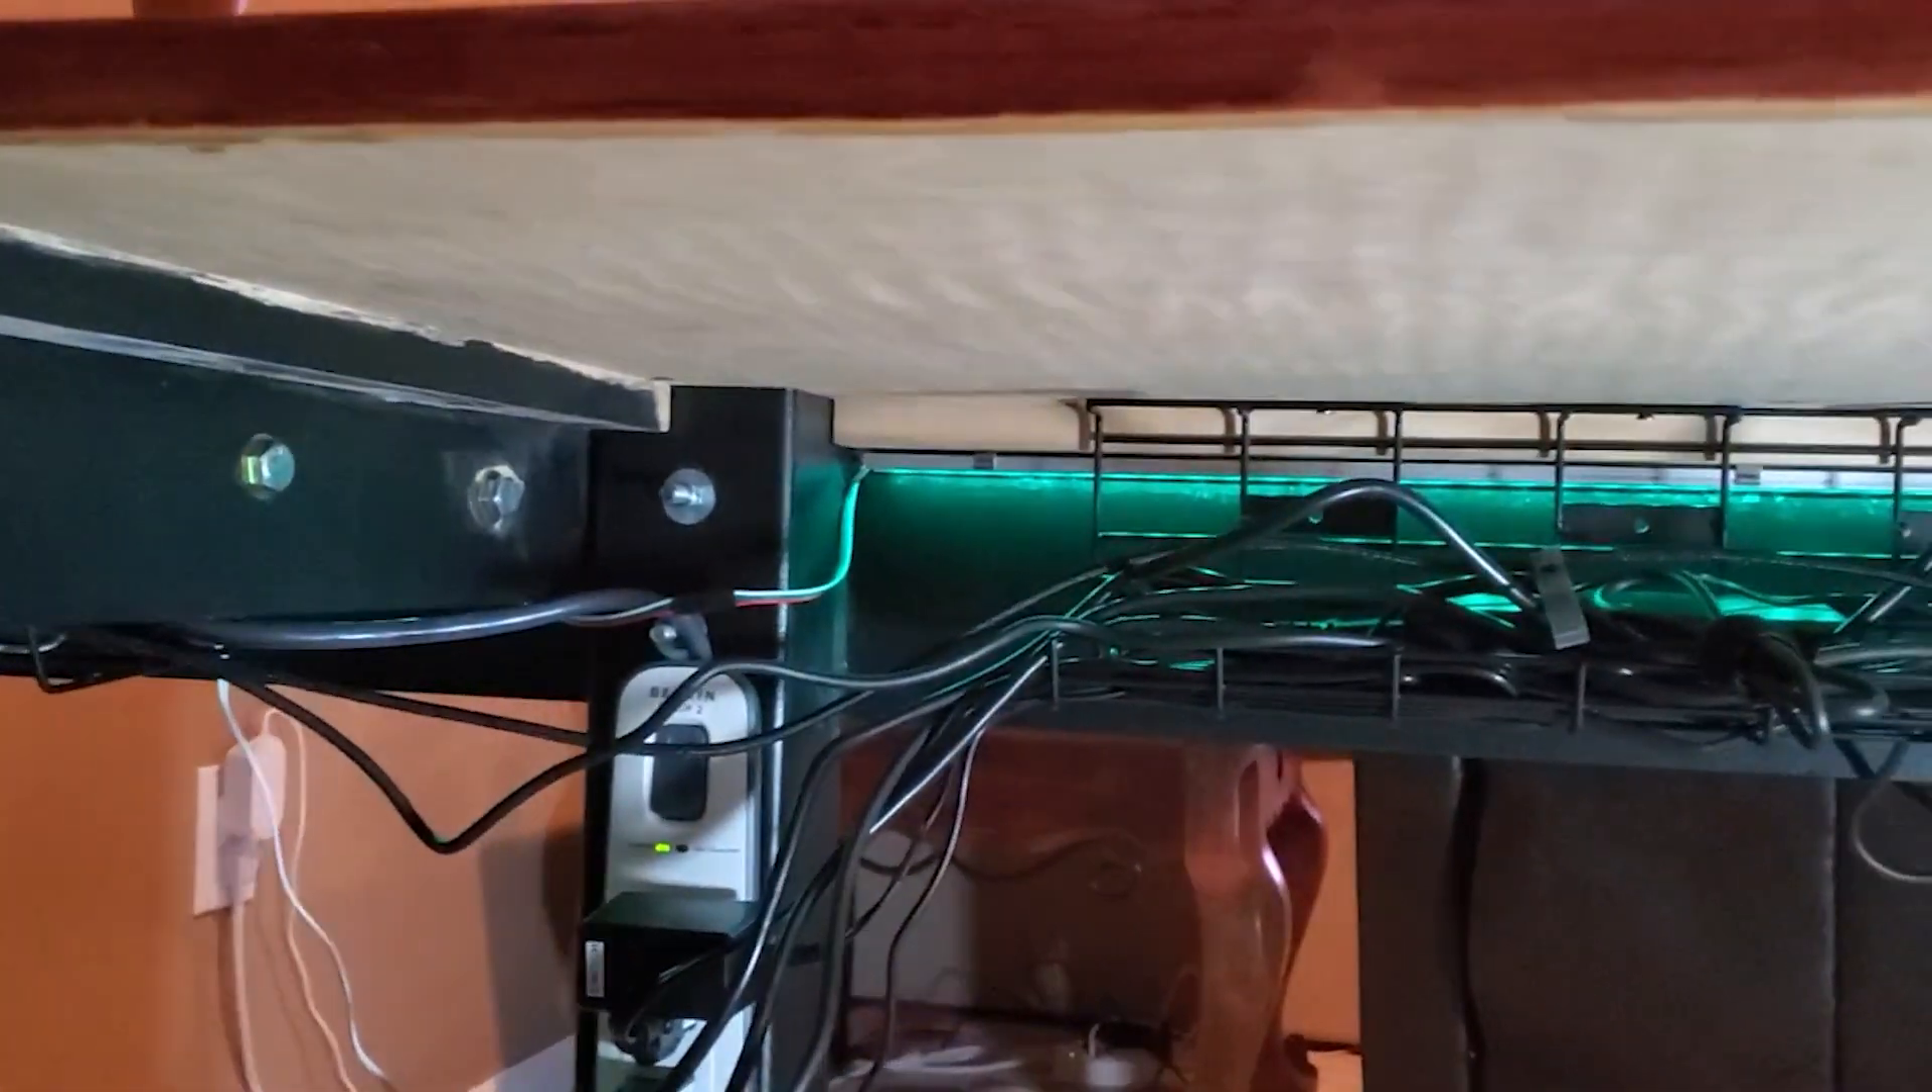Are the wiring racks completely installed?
Yes.